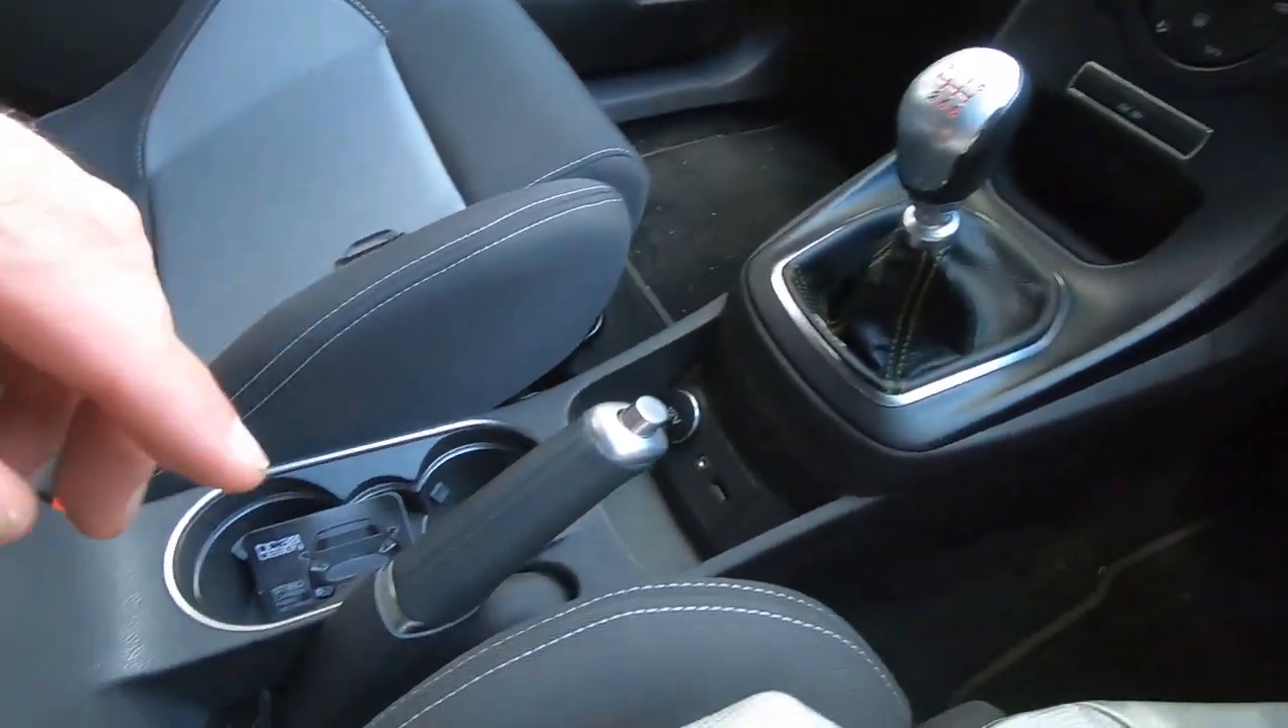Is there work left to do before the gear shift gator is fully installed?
No.